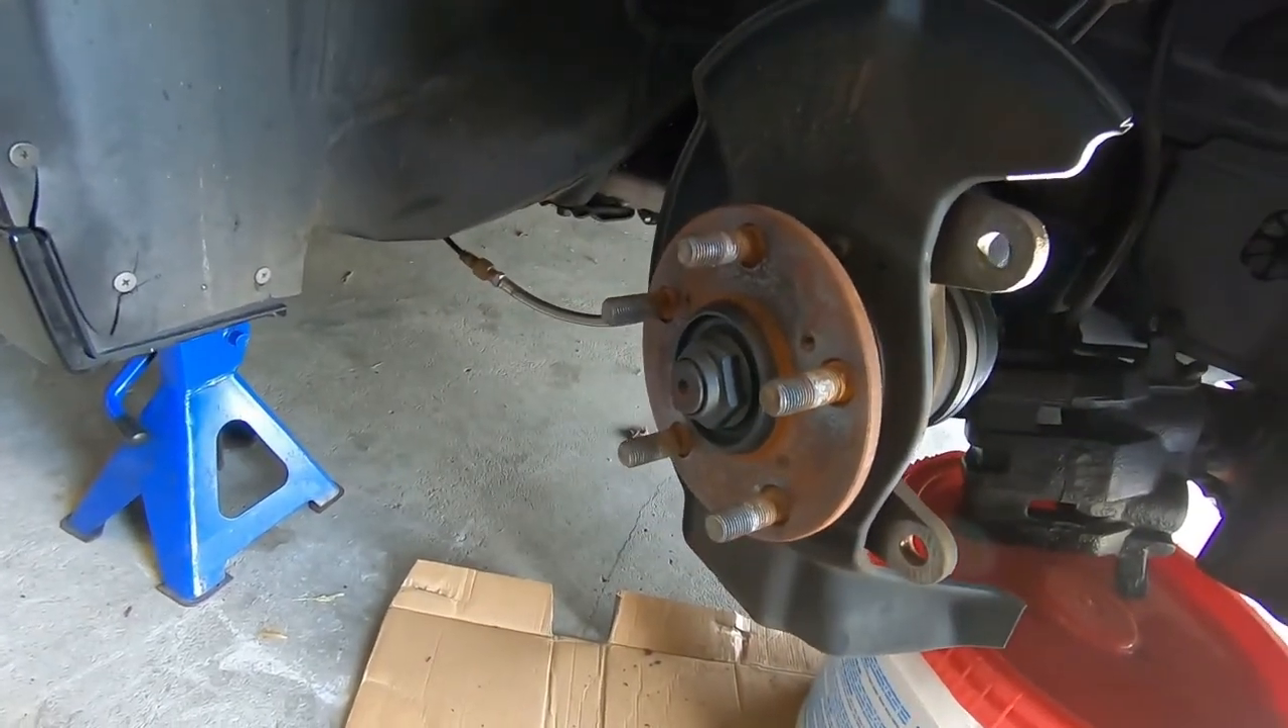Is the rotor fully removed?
Yes.